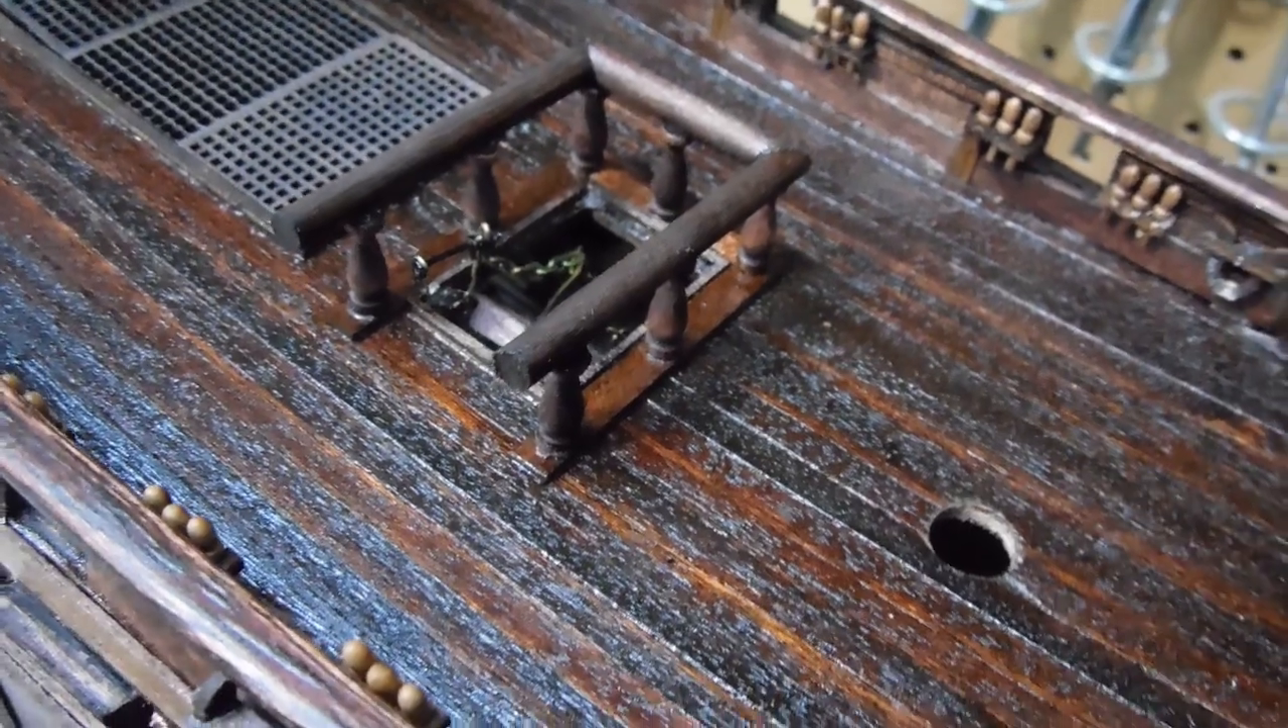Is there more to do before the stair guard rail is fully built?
No.